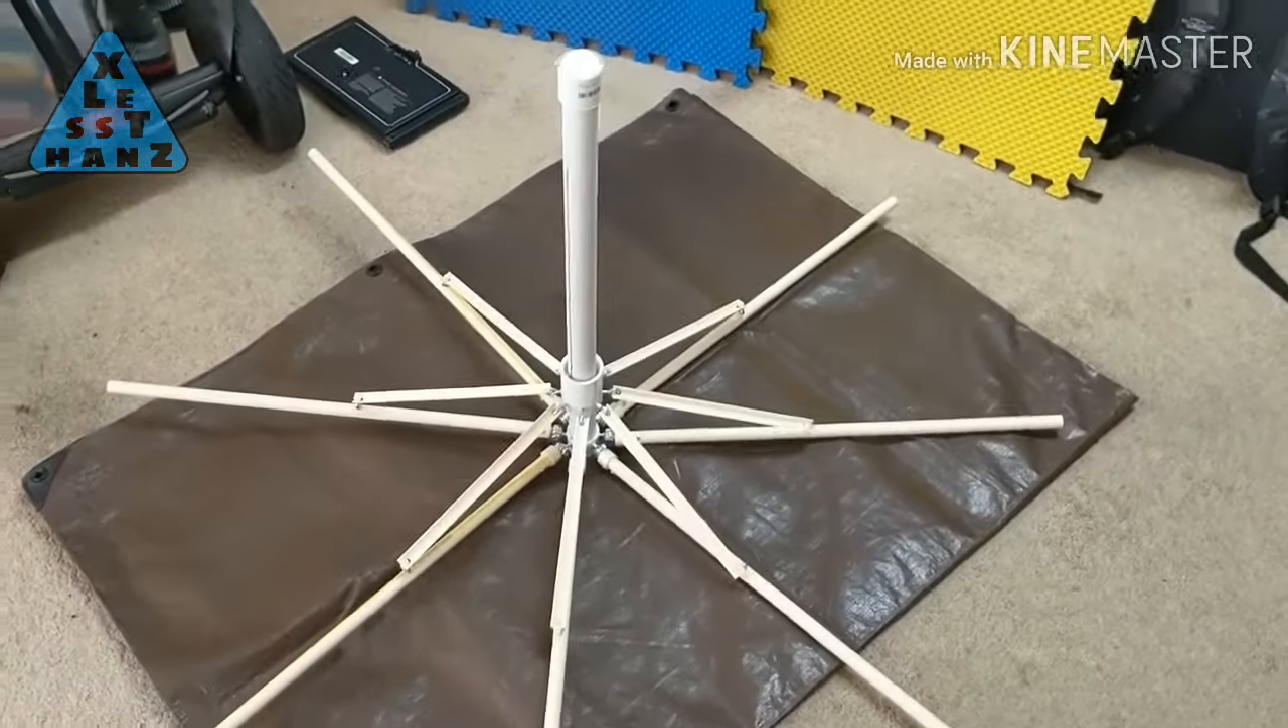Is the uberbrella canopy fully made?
No.